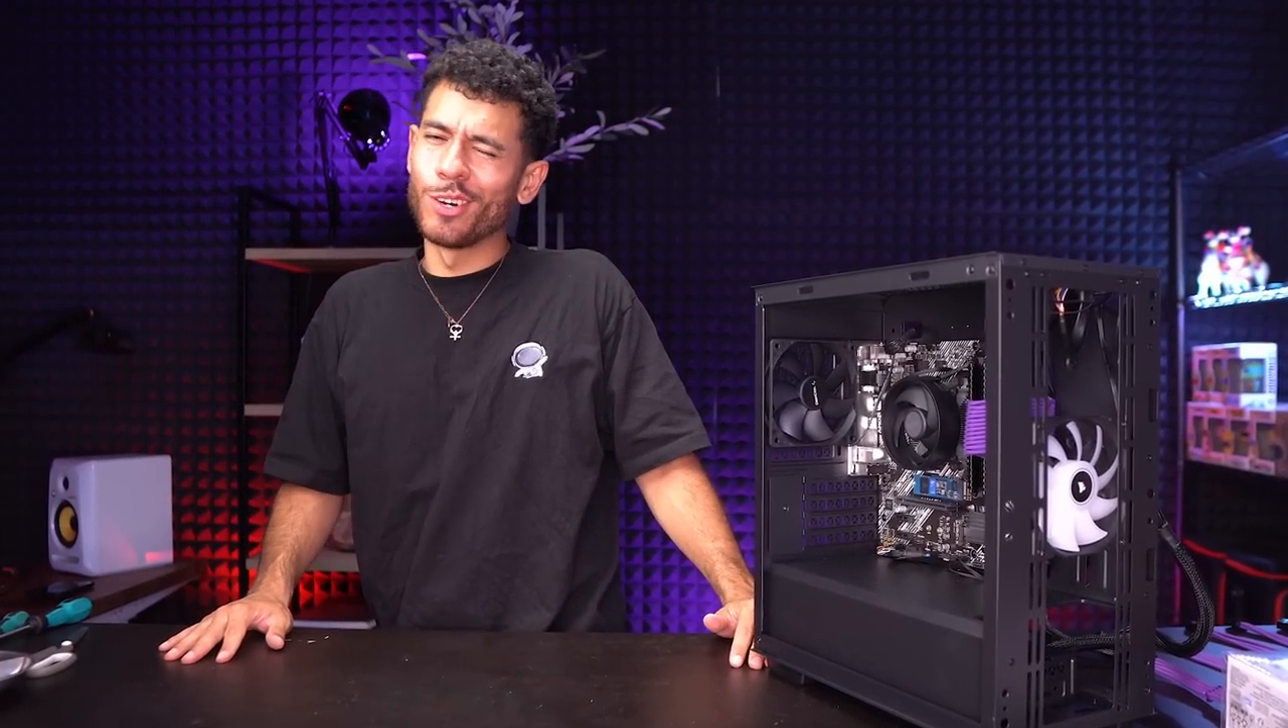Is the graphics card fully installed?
No.